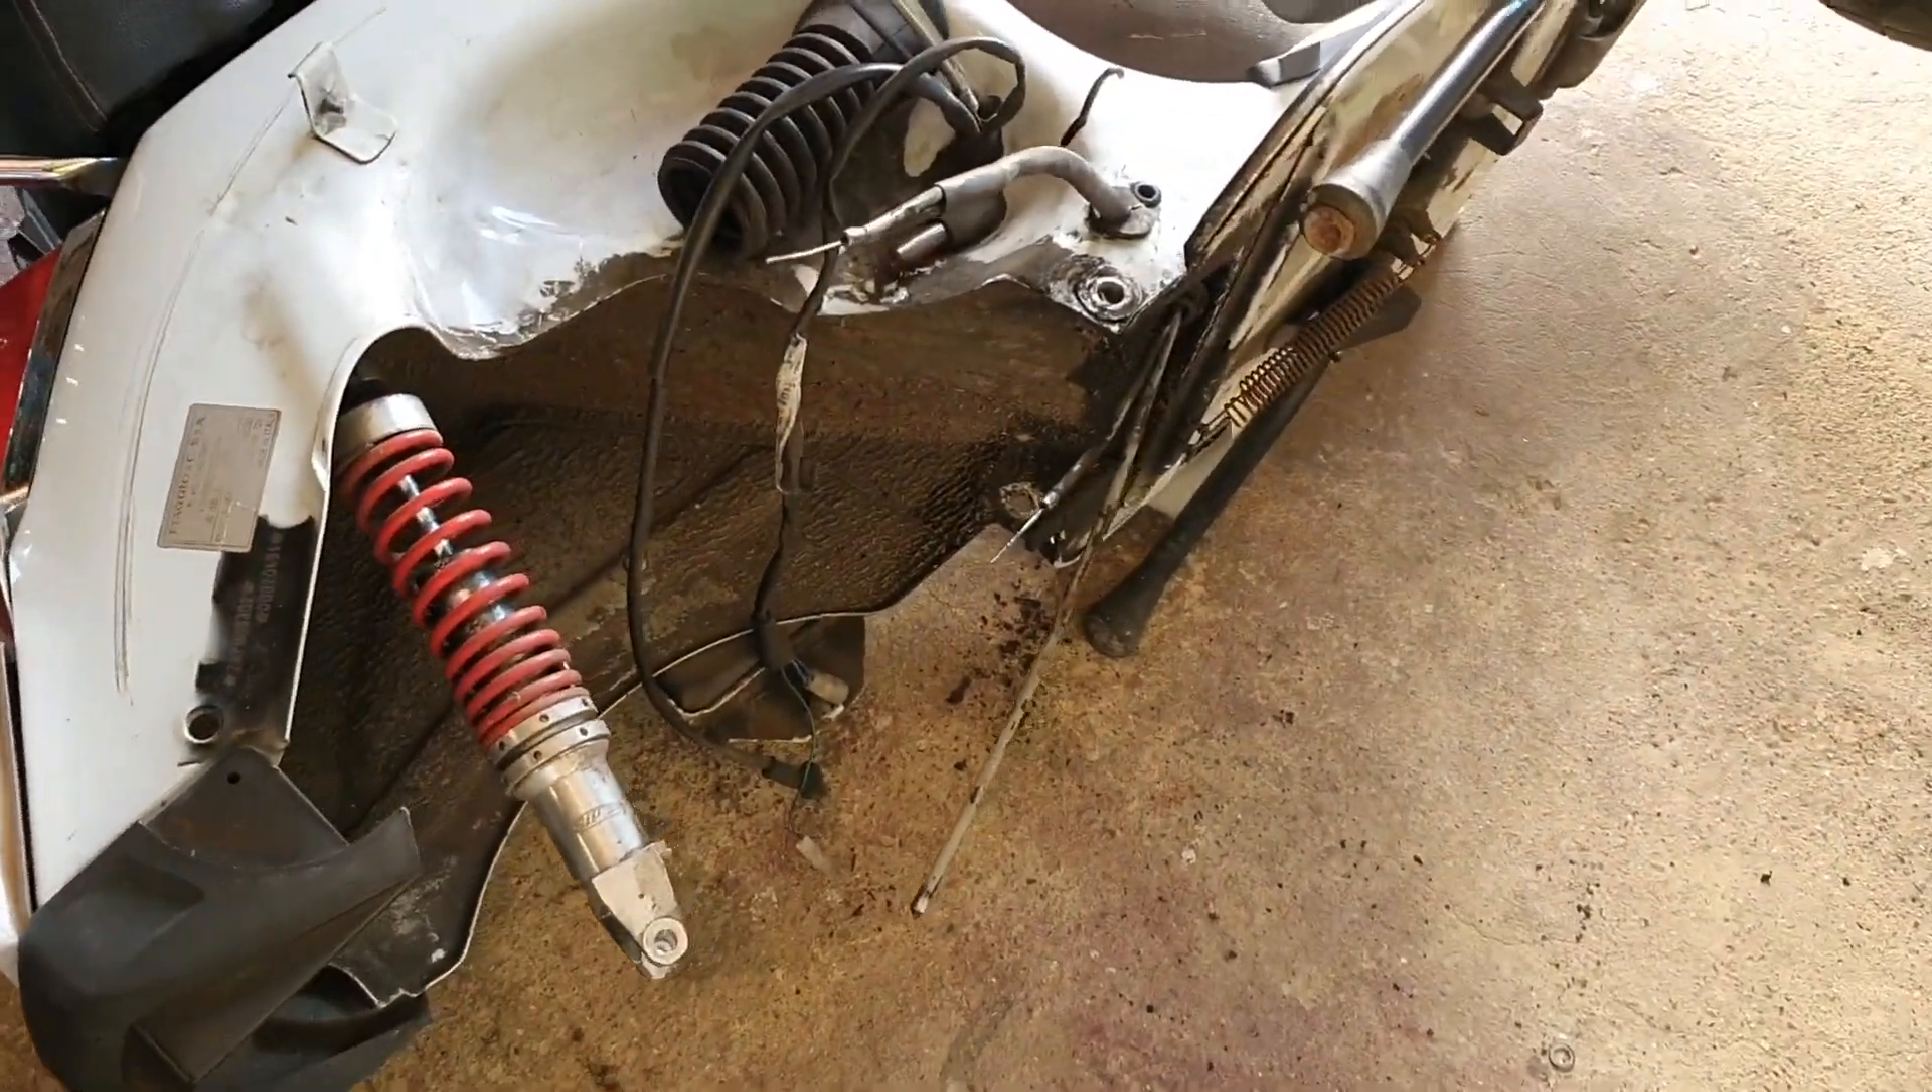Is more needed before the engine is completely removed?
No.